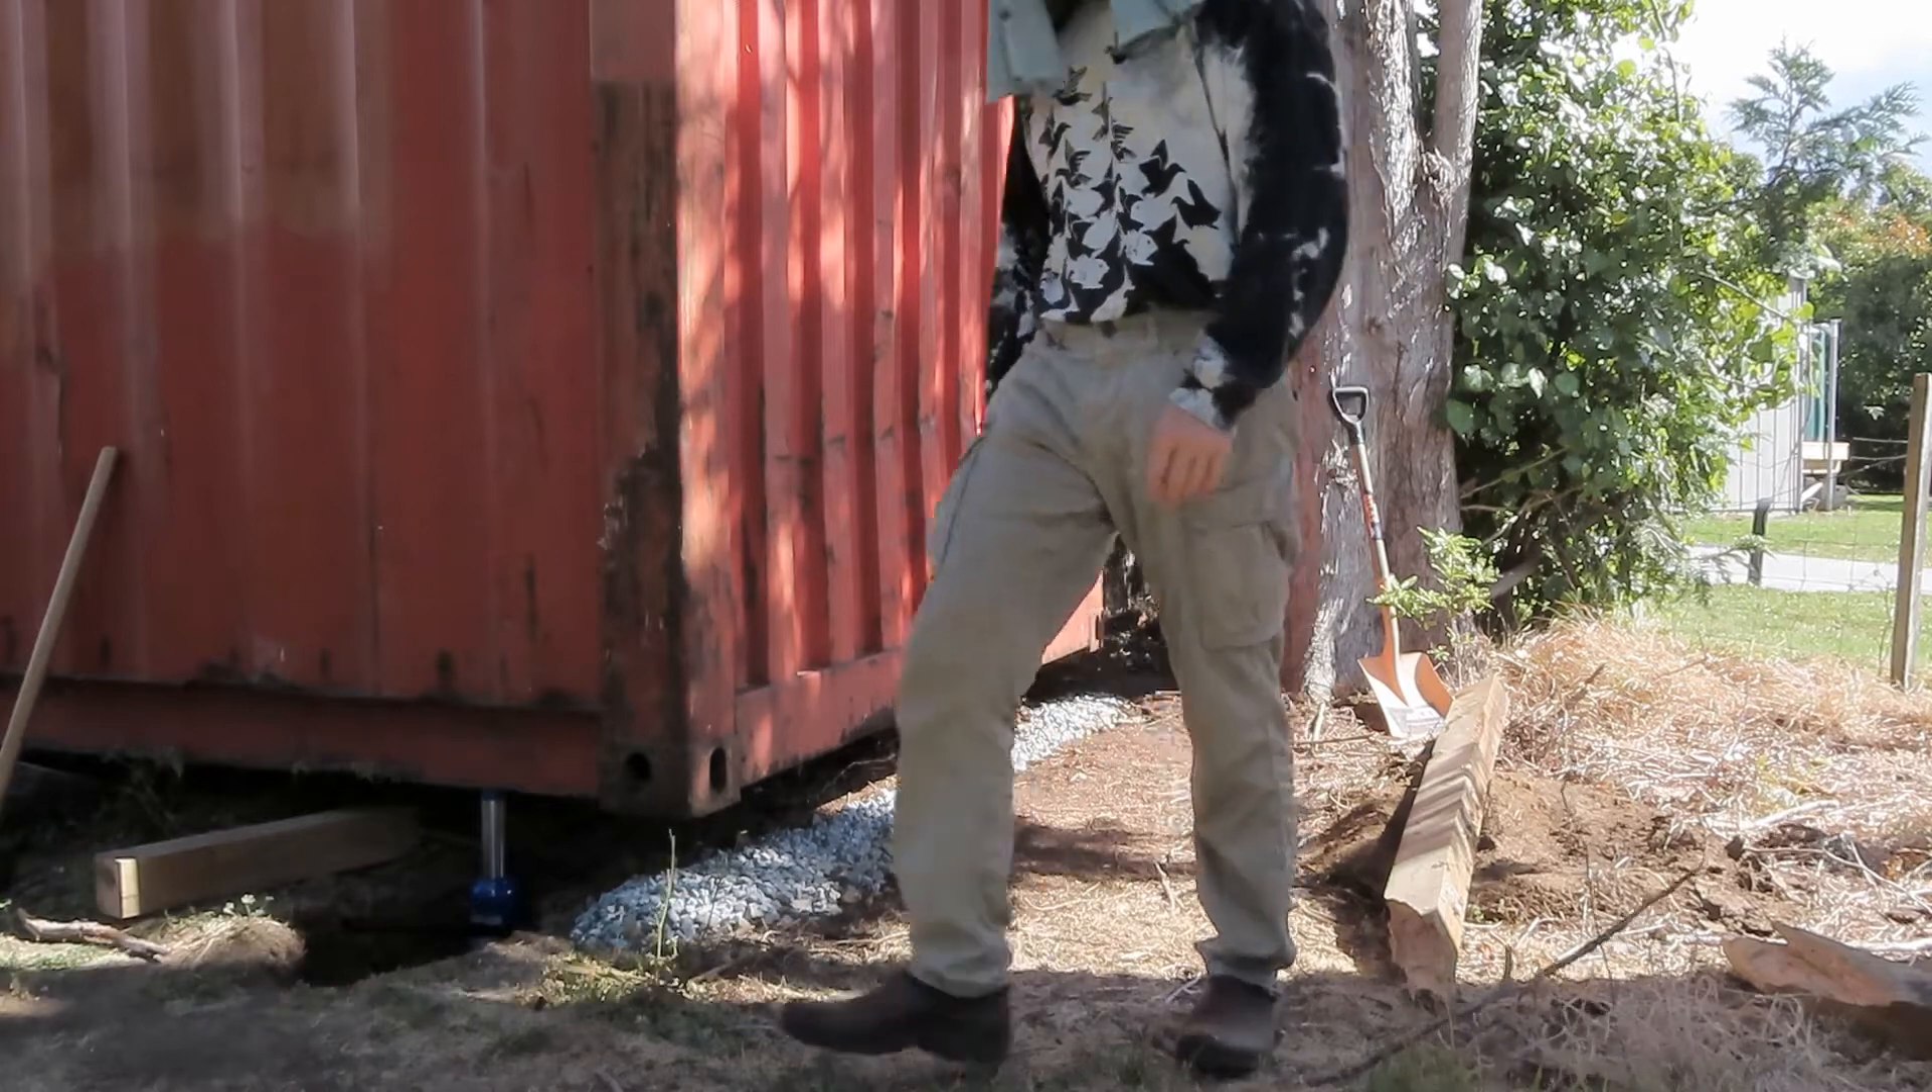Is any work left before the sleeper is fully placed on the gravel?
Yes.